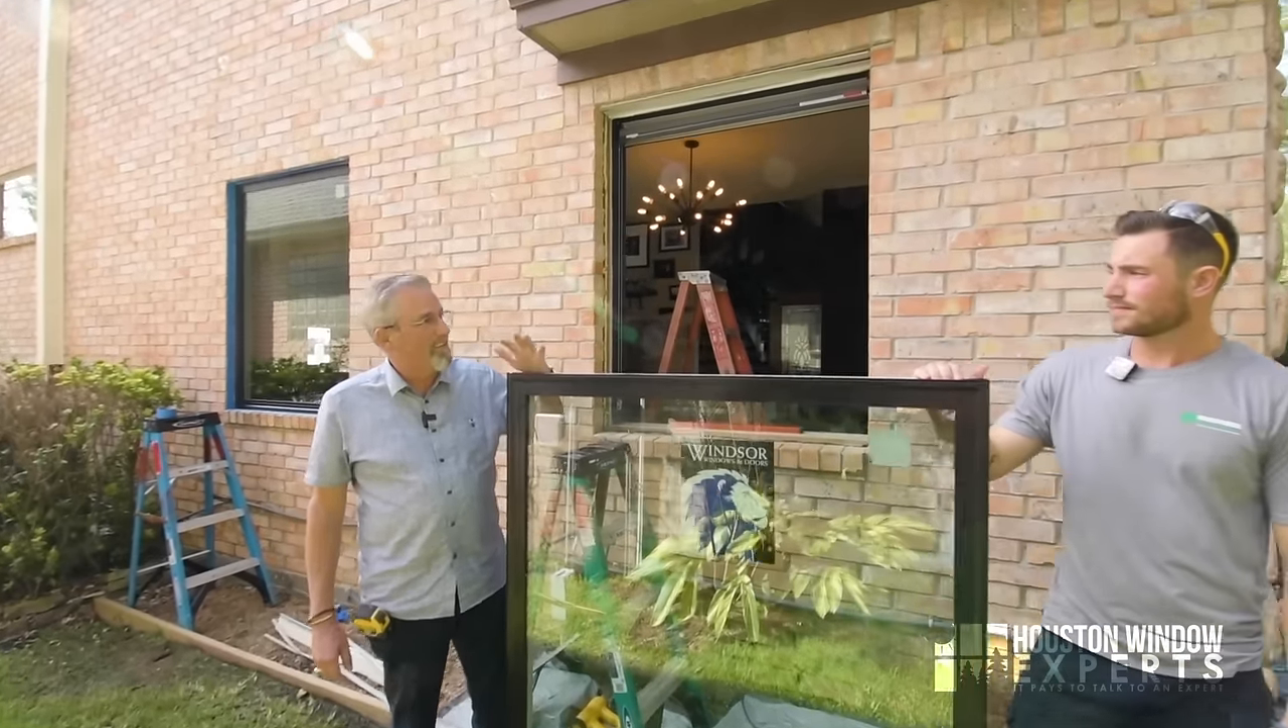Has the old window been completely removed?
Yes.